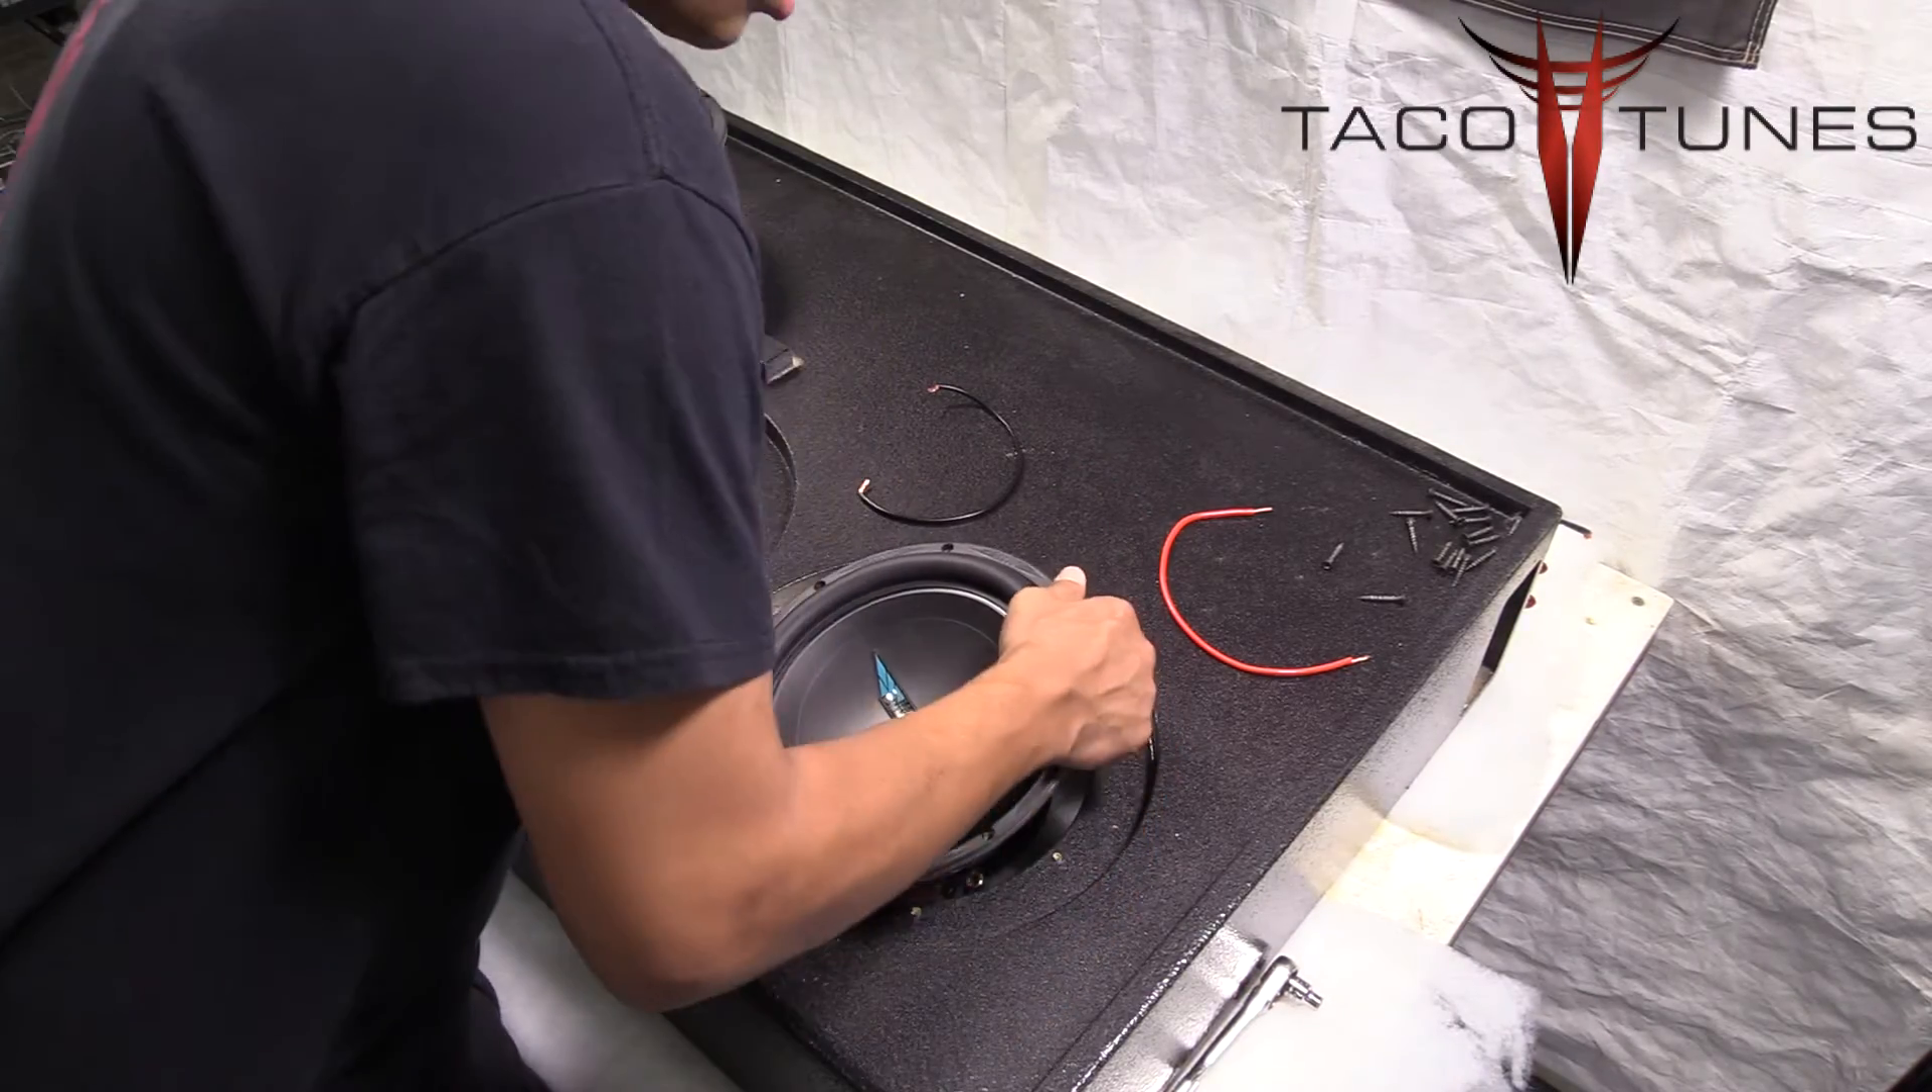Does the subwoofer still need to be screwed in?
Yes.